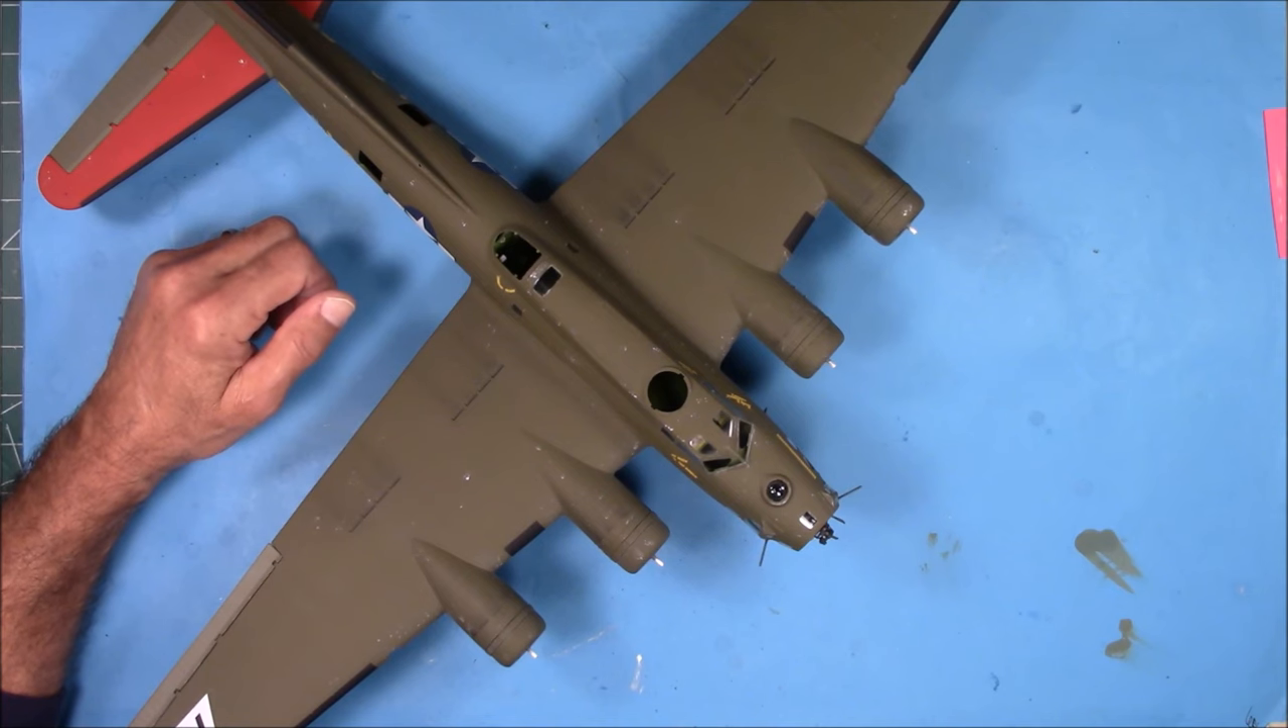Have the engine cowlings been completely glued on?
Yes.